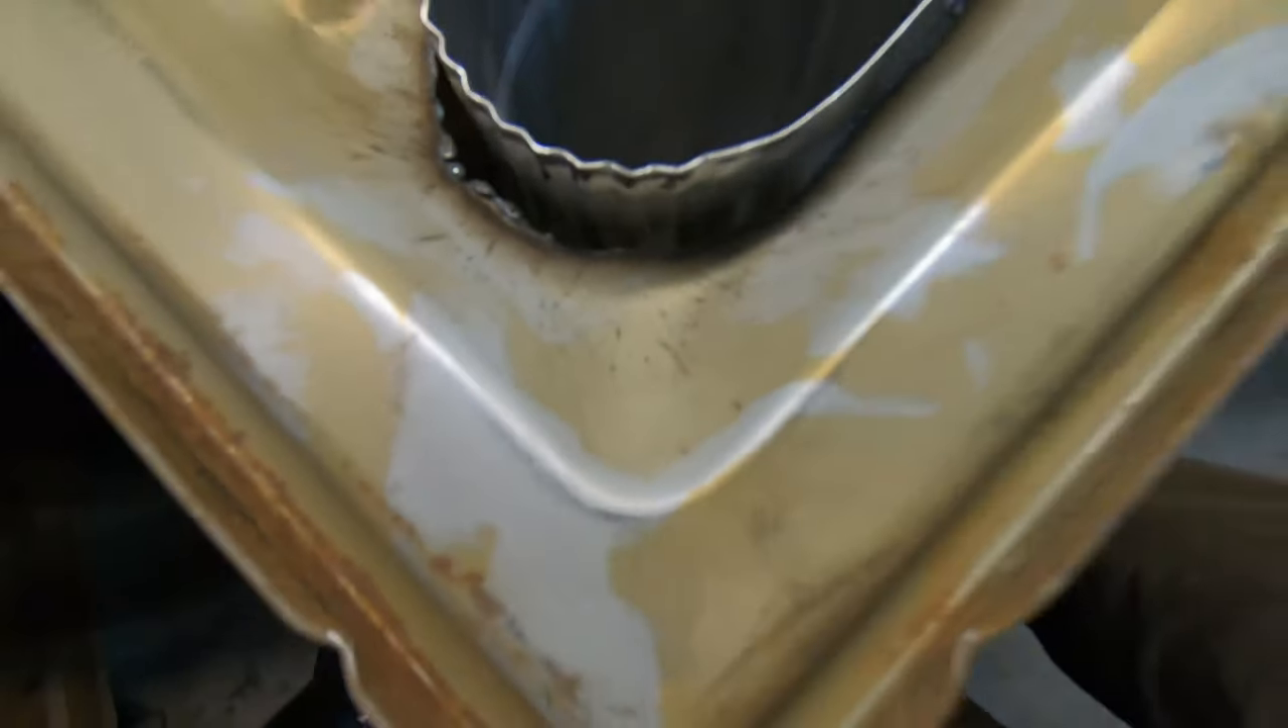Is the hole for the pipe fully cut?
Yes.